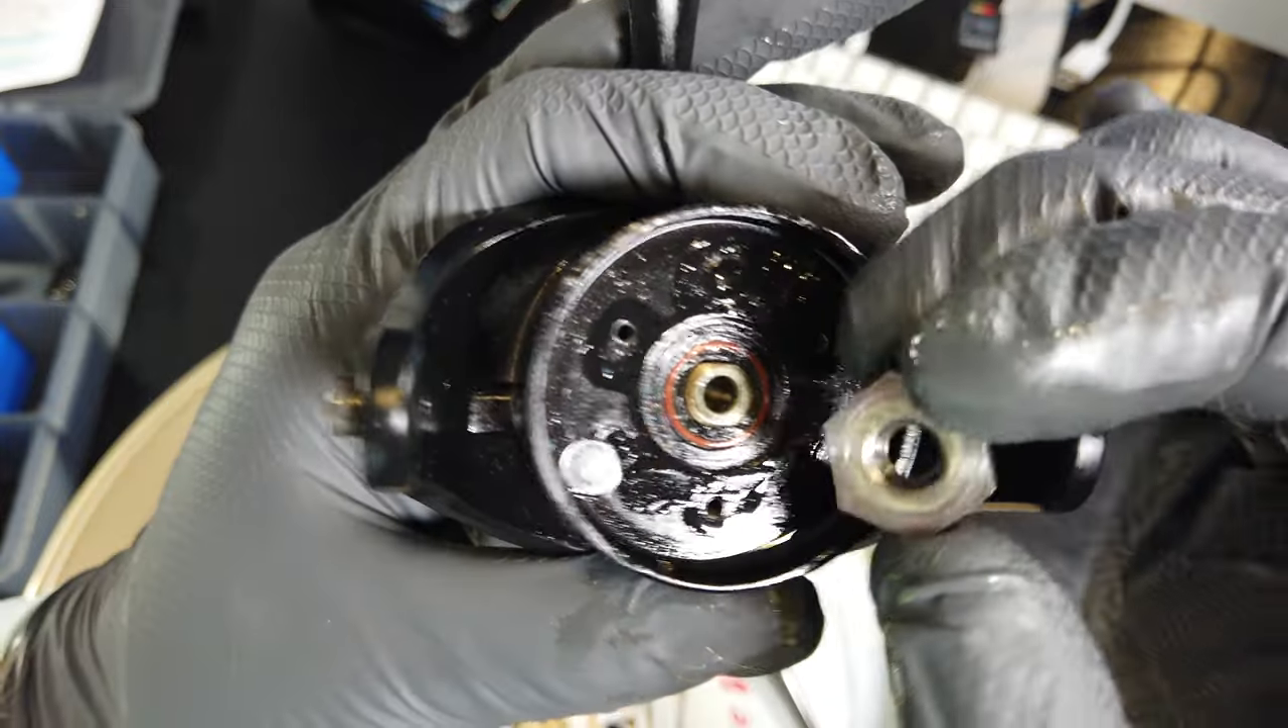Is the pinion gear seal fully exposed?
Yes.